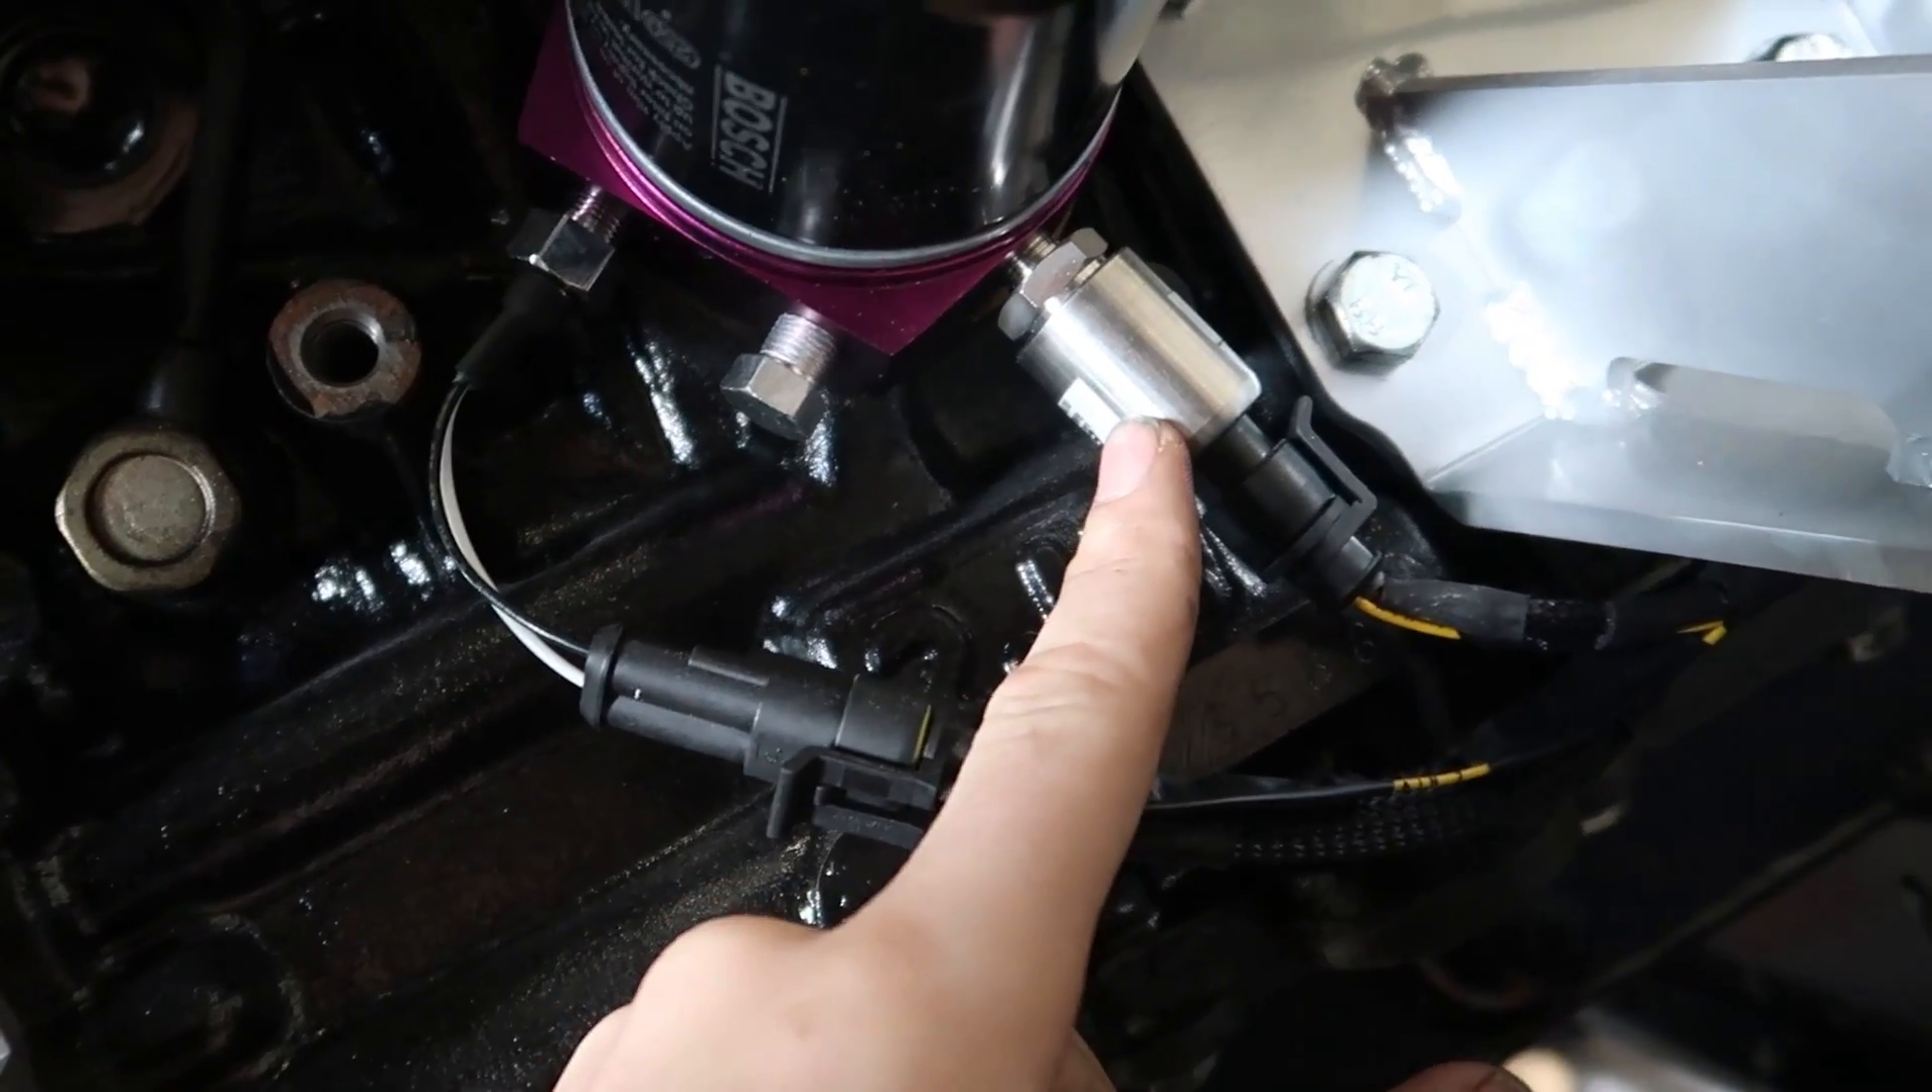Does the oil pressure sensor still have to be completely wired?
No.